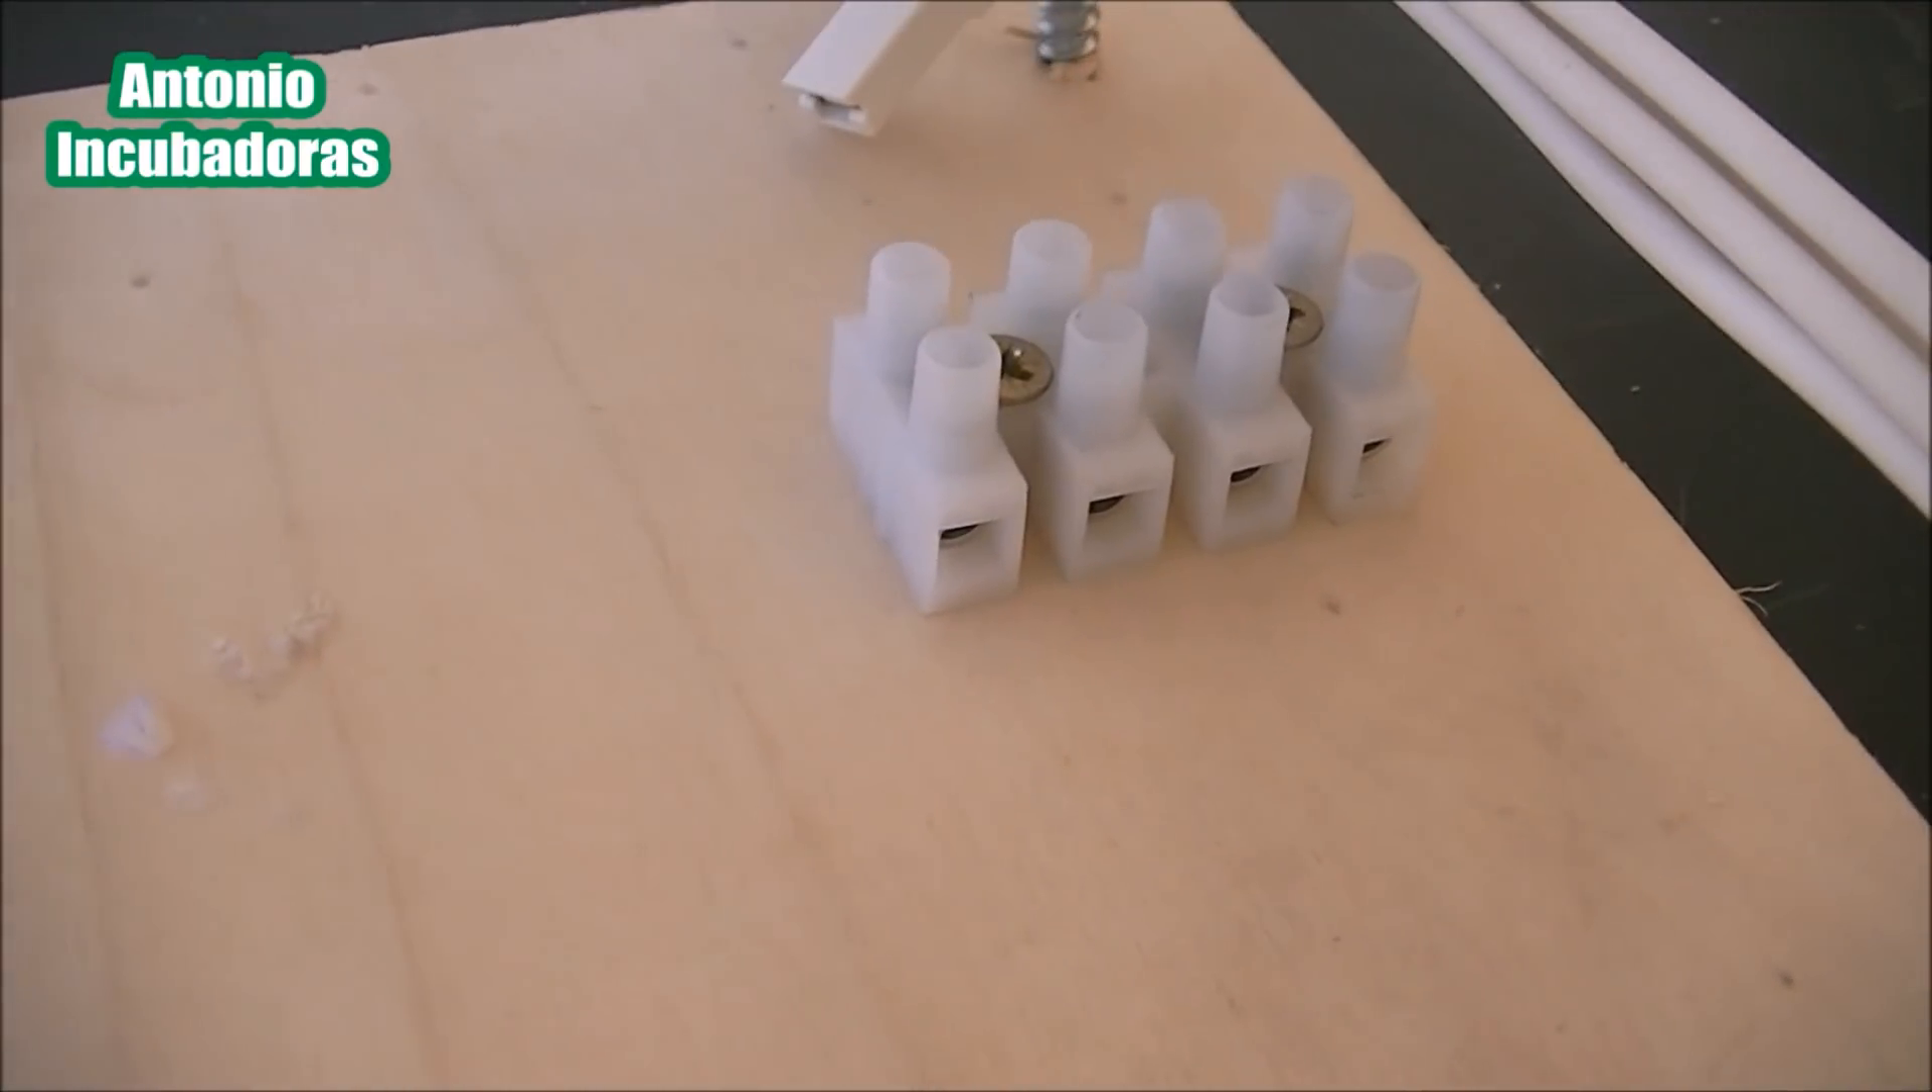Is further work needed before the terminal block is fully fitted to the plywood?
No.